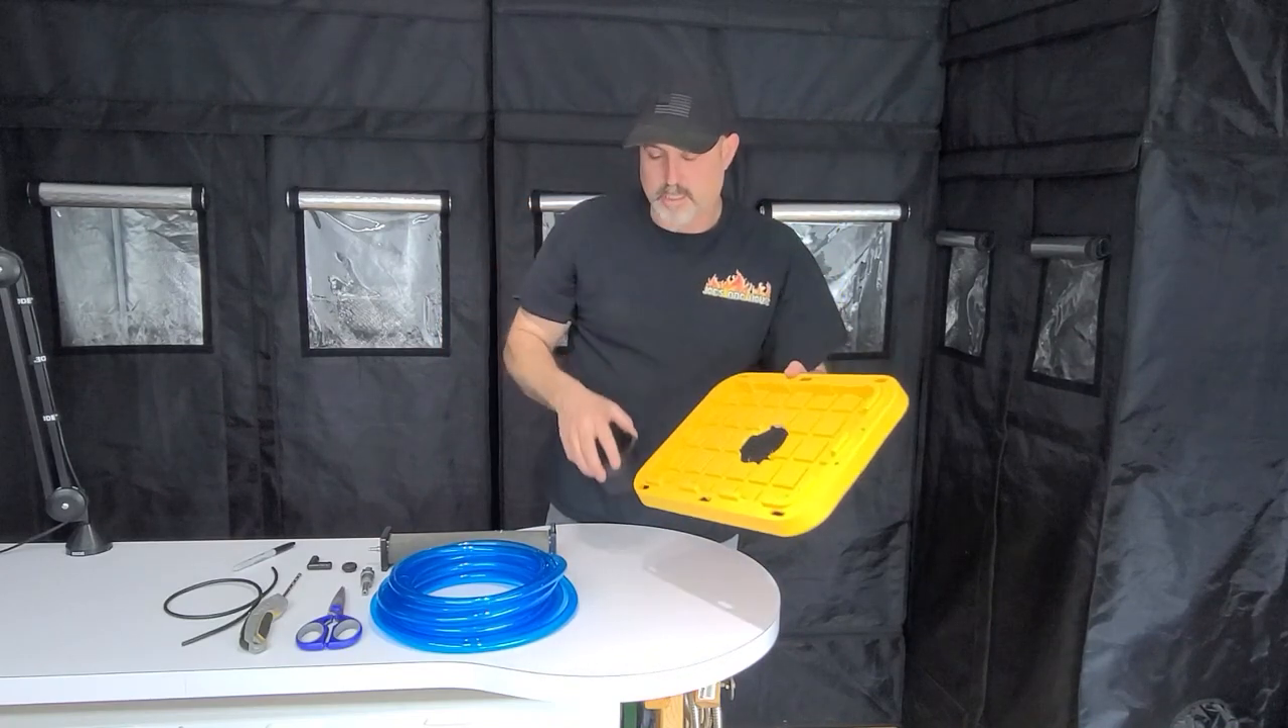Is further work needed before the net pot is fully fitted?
Yes.